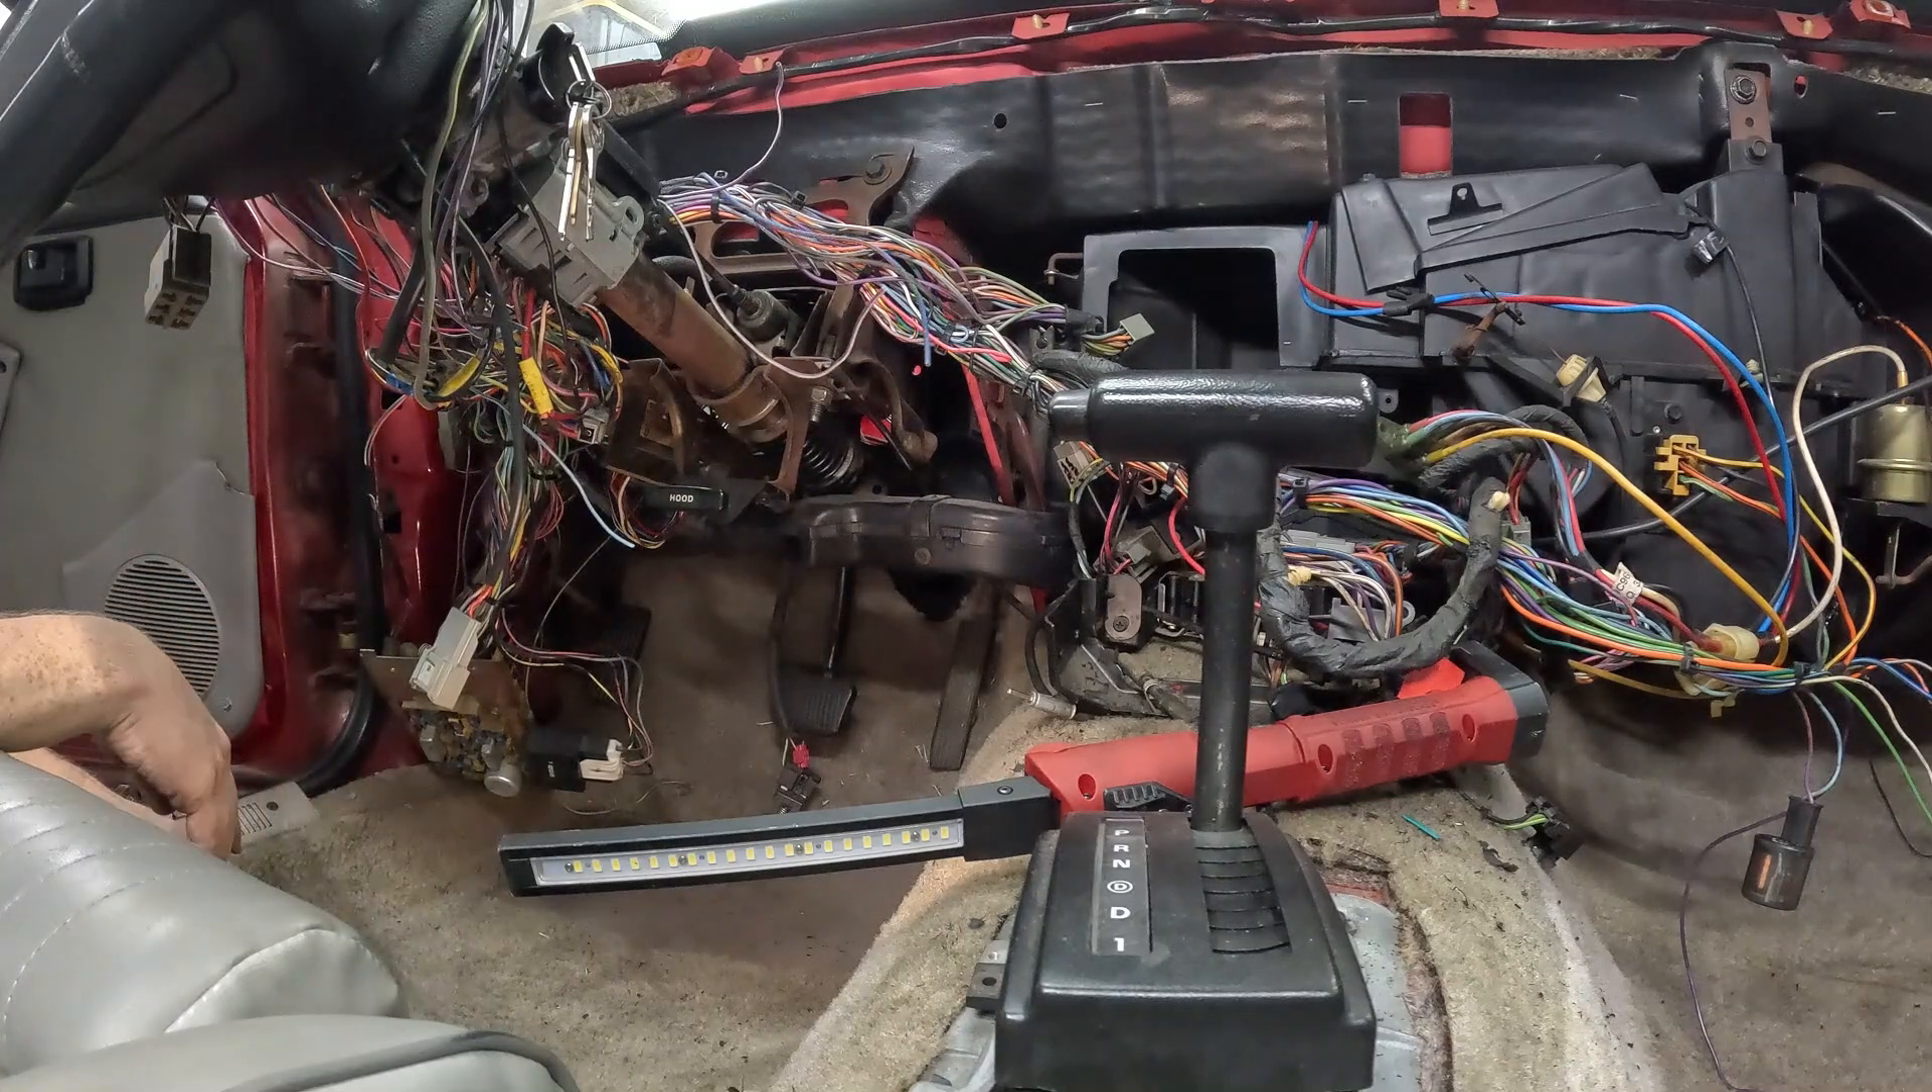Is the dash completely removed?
Yes.